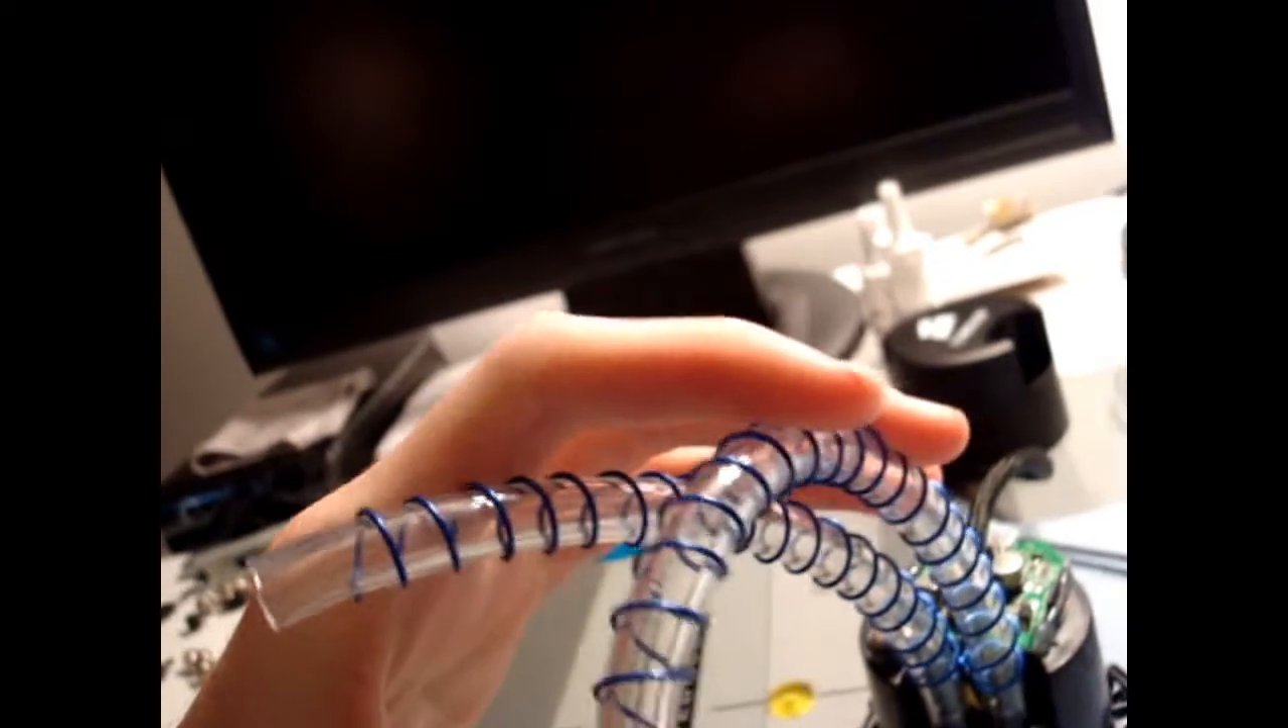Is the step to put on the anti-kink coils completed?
Yes.